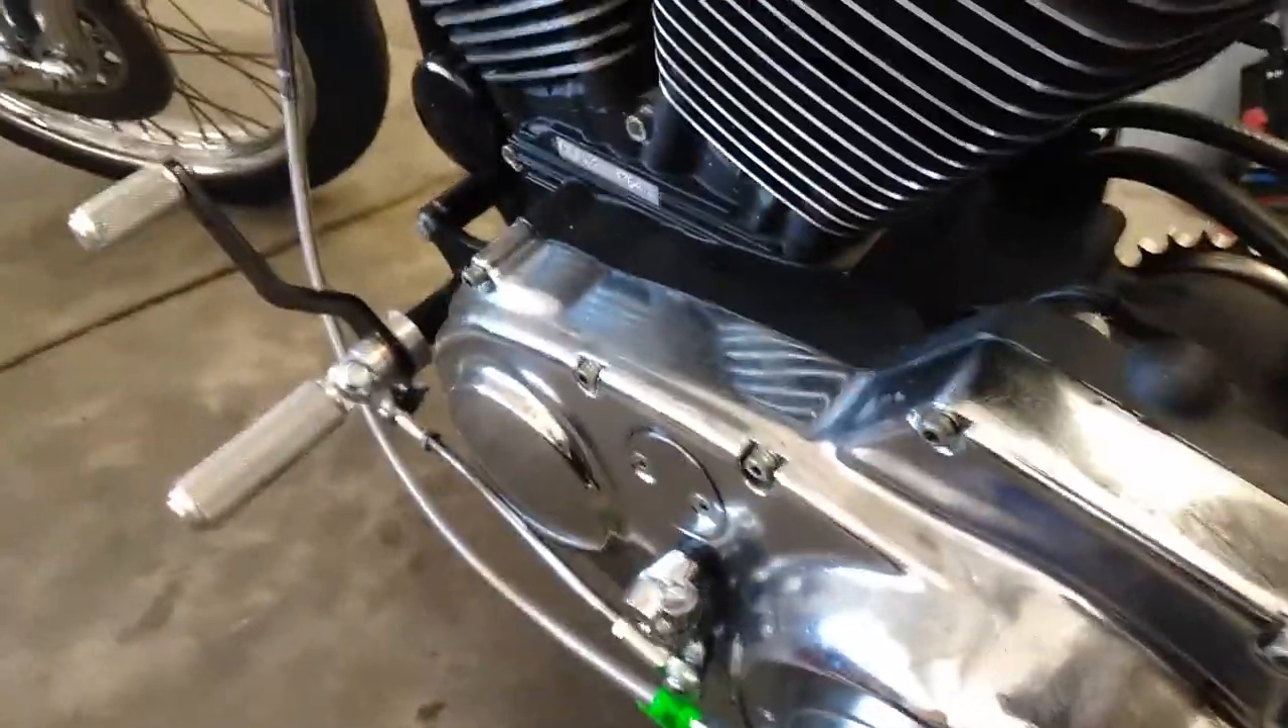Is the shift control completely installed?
Yes.